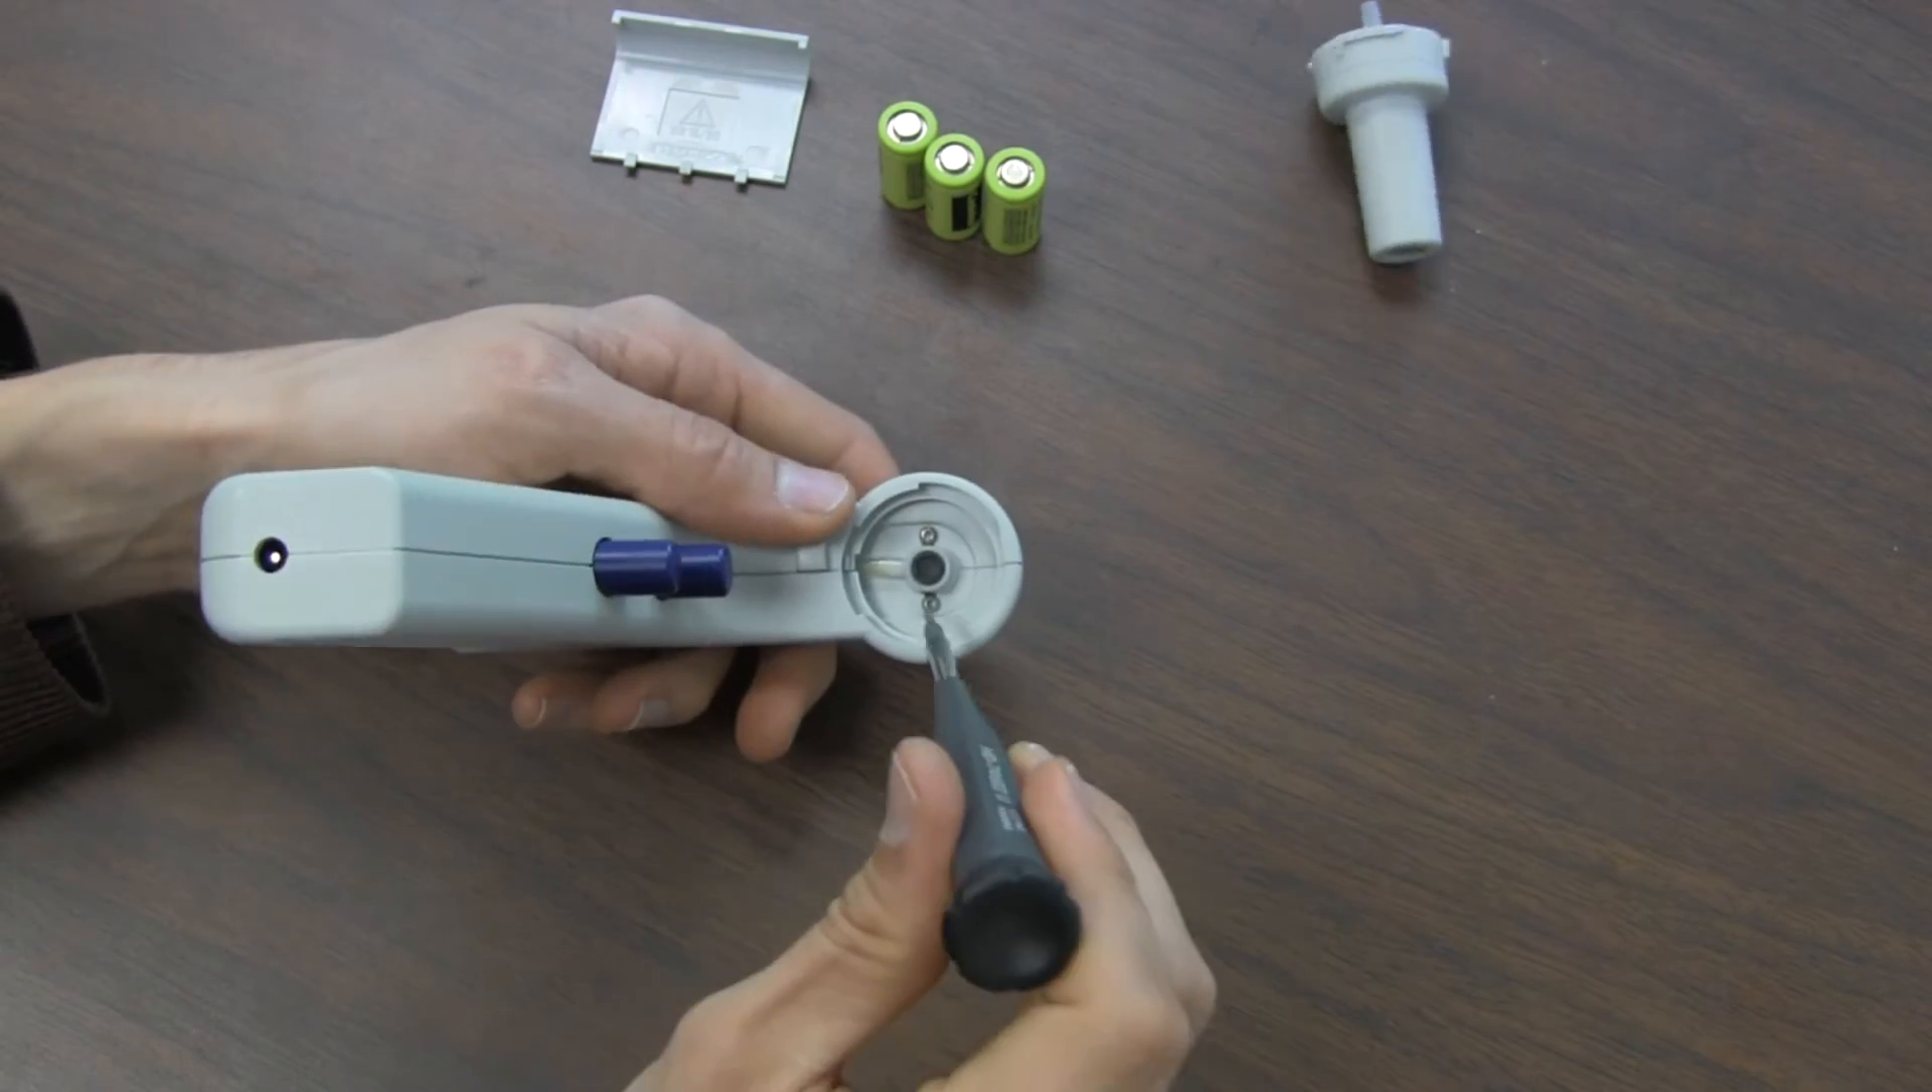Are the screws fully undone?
No.